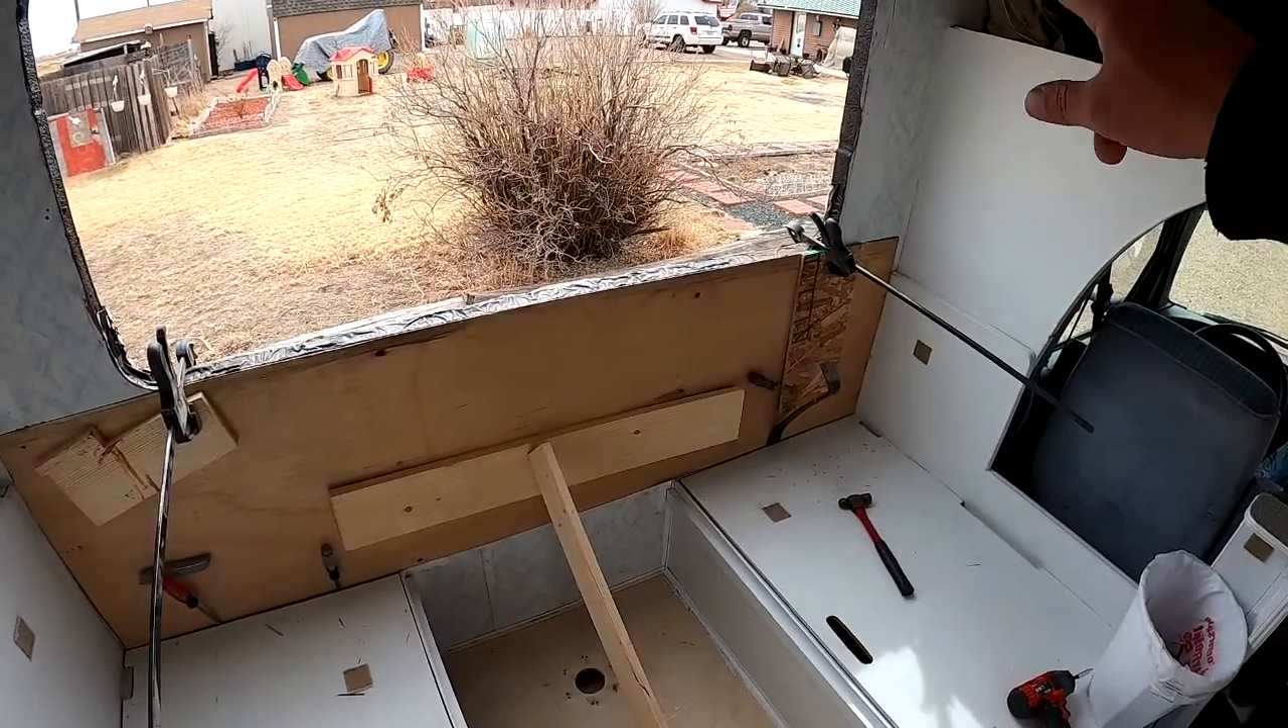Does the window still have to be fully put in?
Yes.